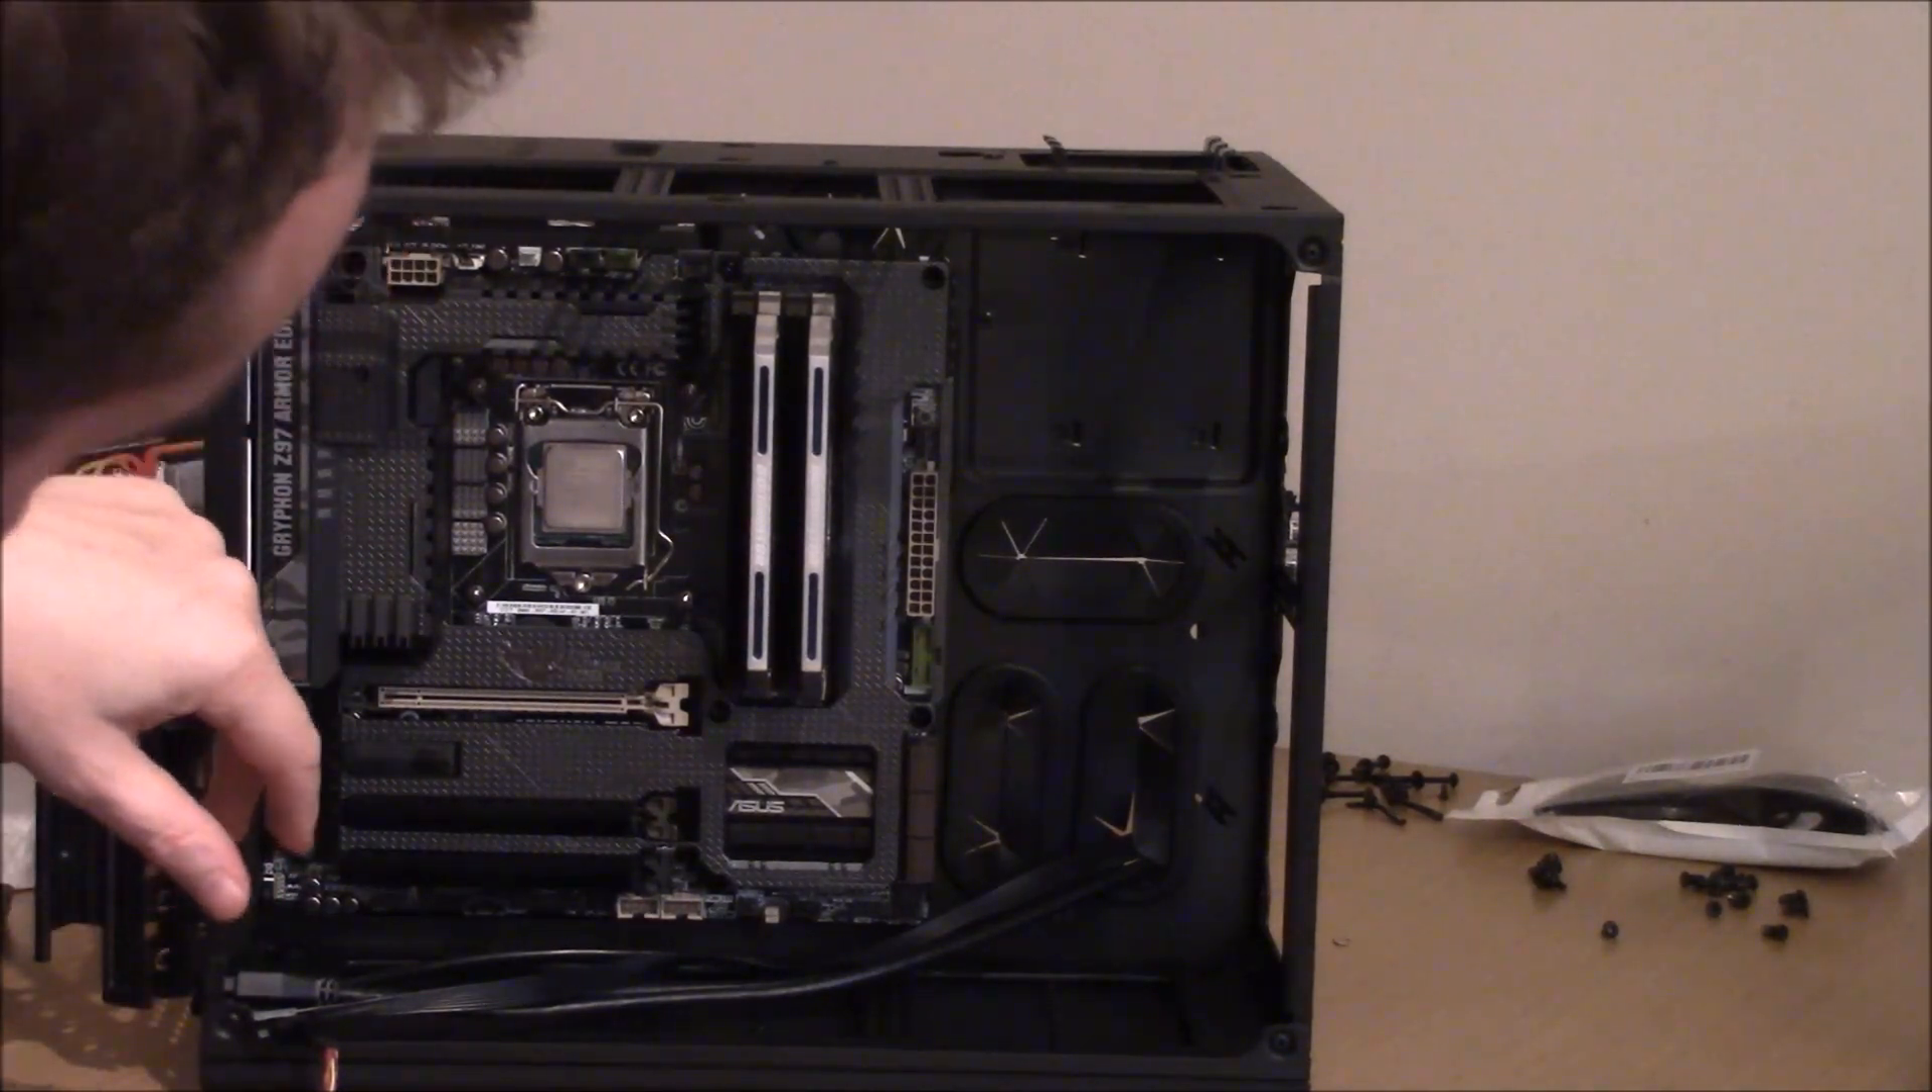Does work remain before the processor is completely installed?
No.